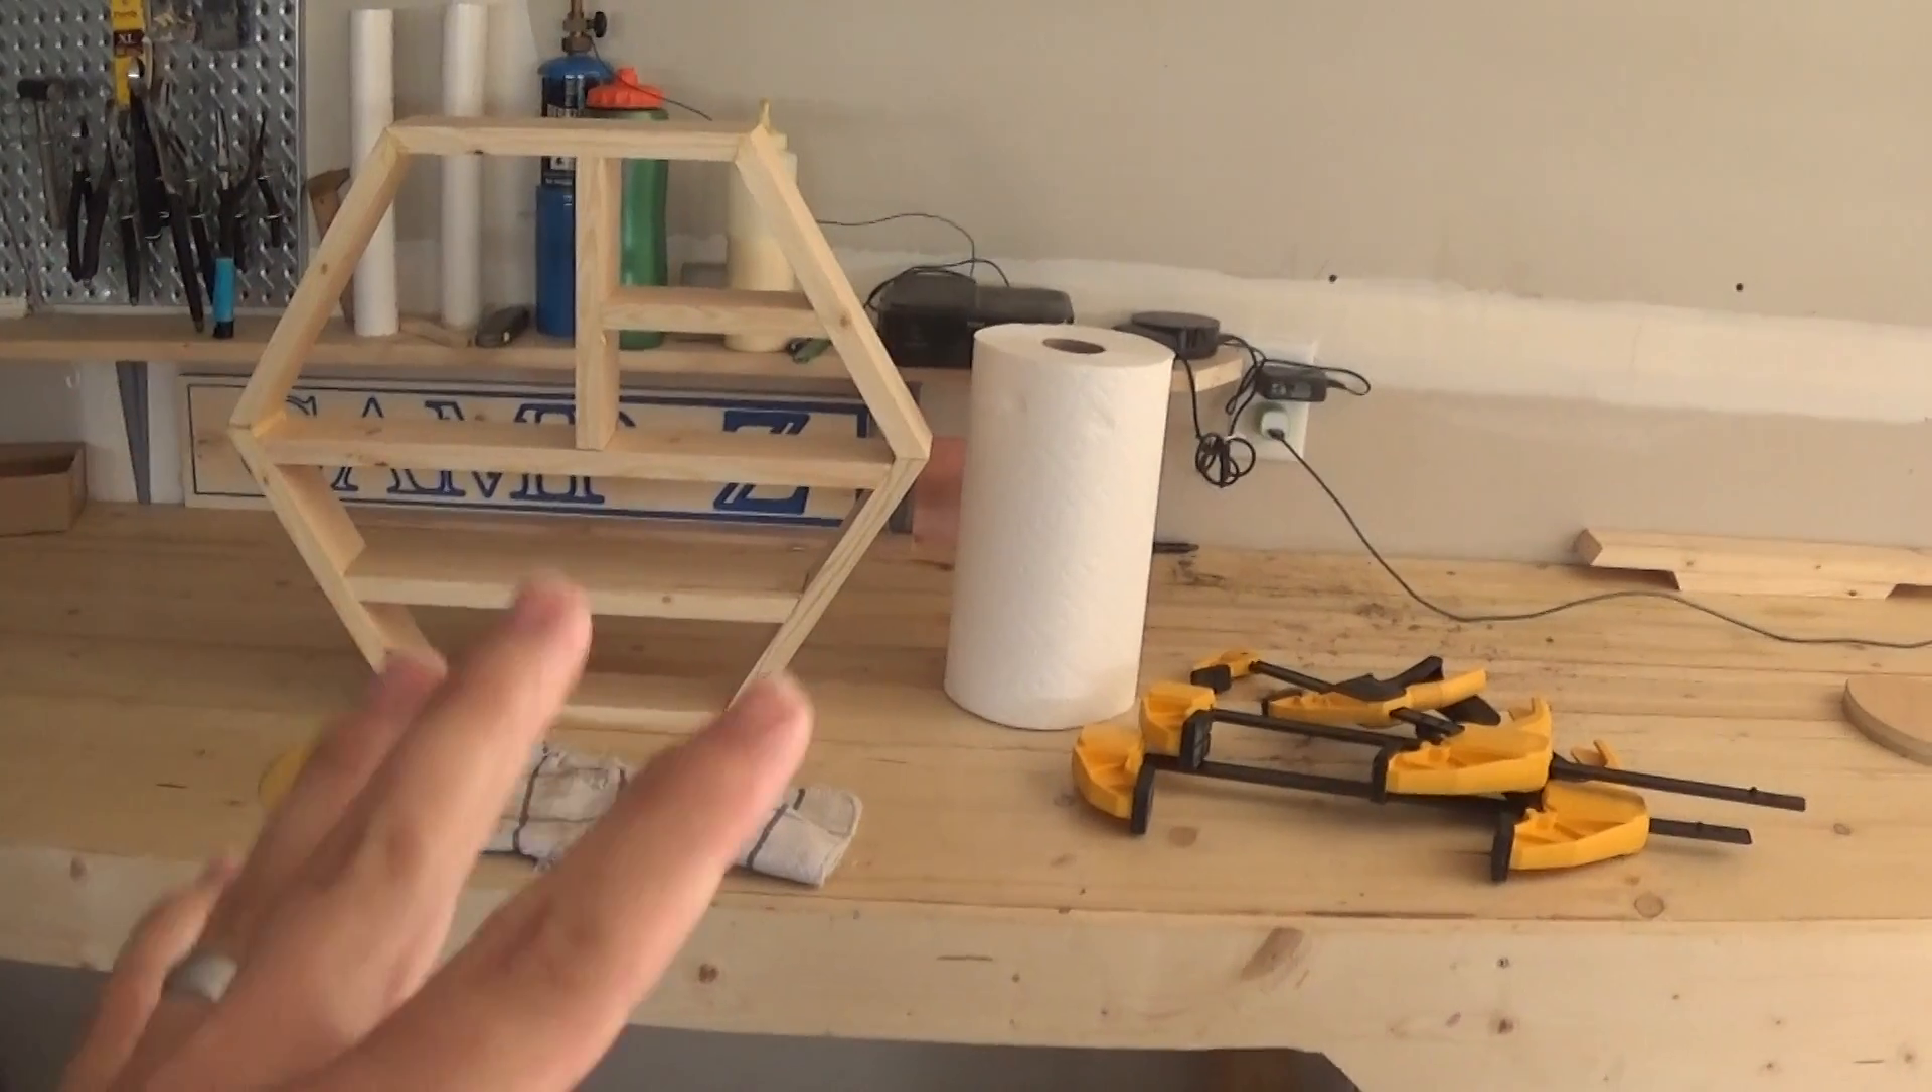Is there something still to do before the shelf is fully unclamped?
No.